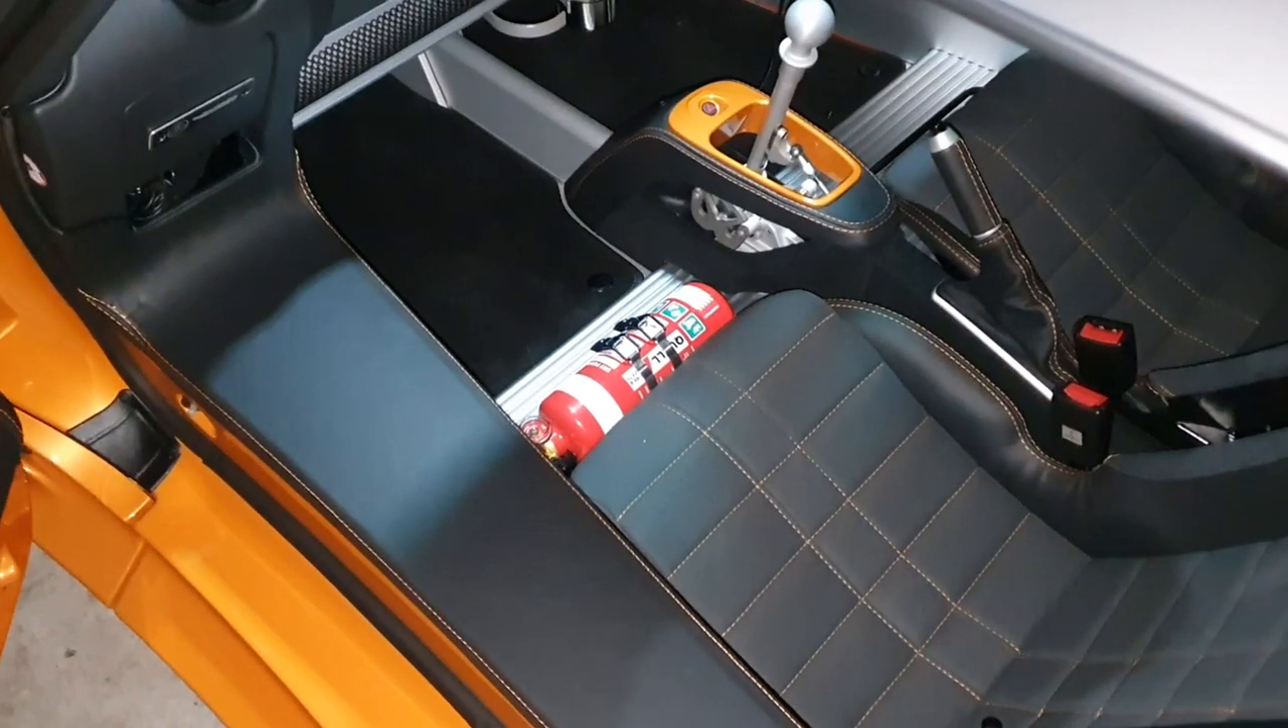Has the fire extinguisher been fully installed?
Yes.